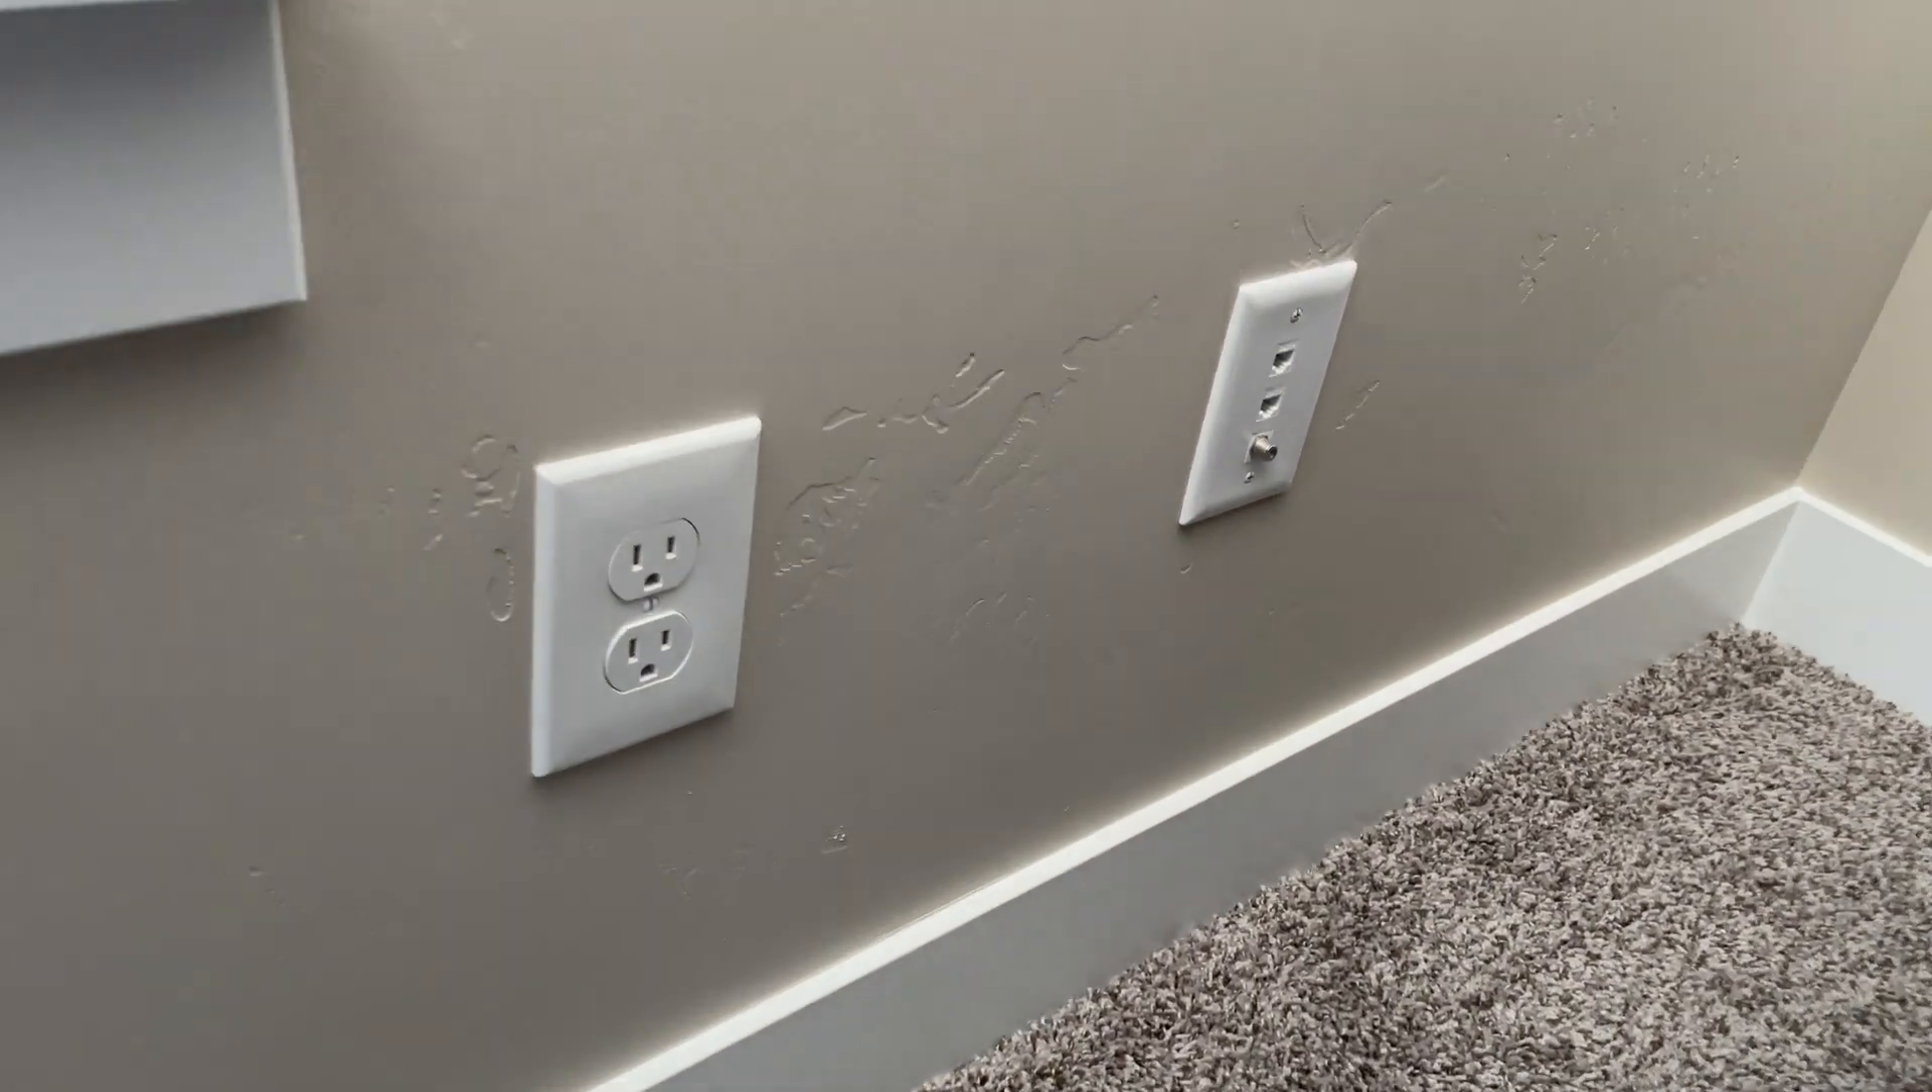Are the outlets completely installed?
Yes.